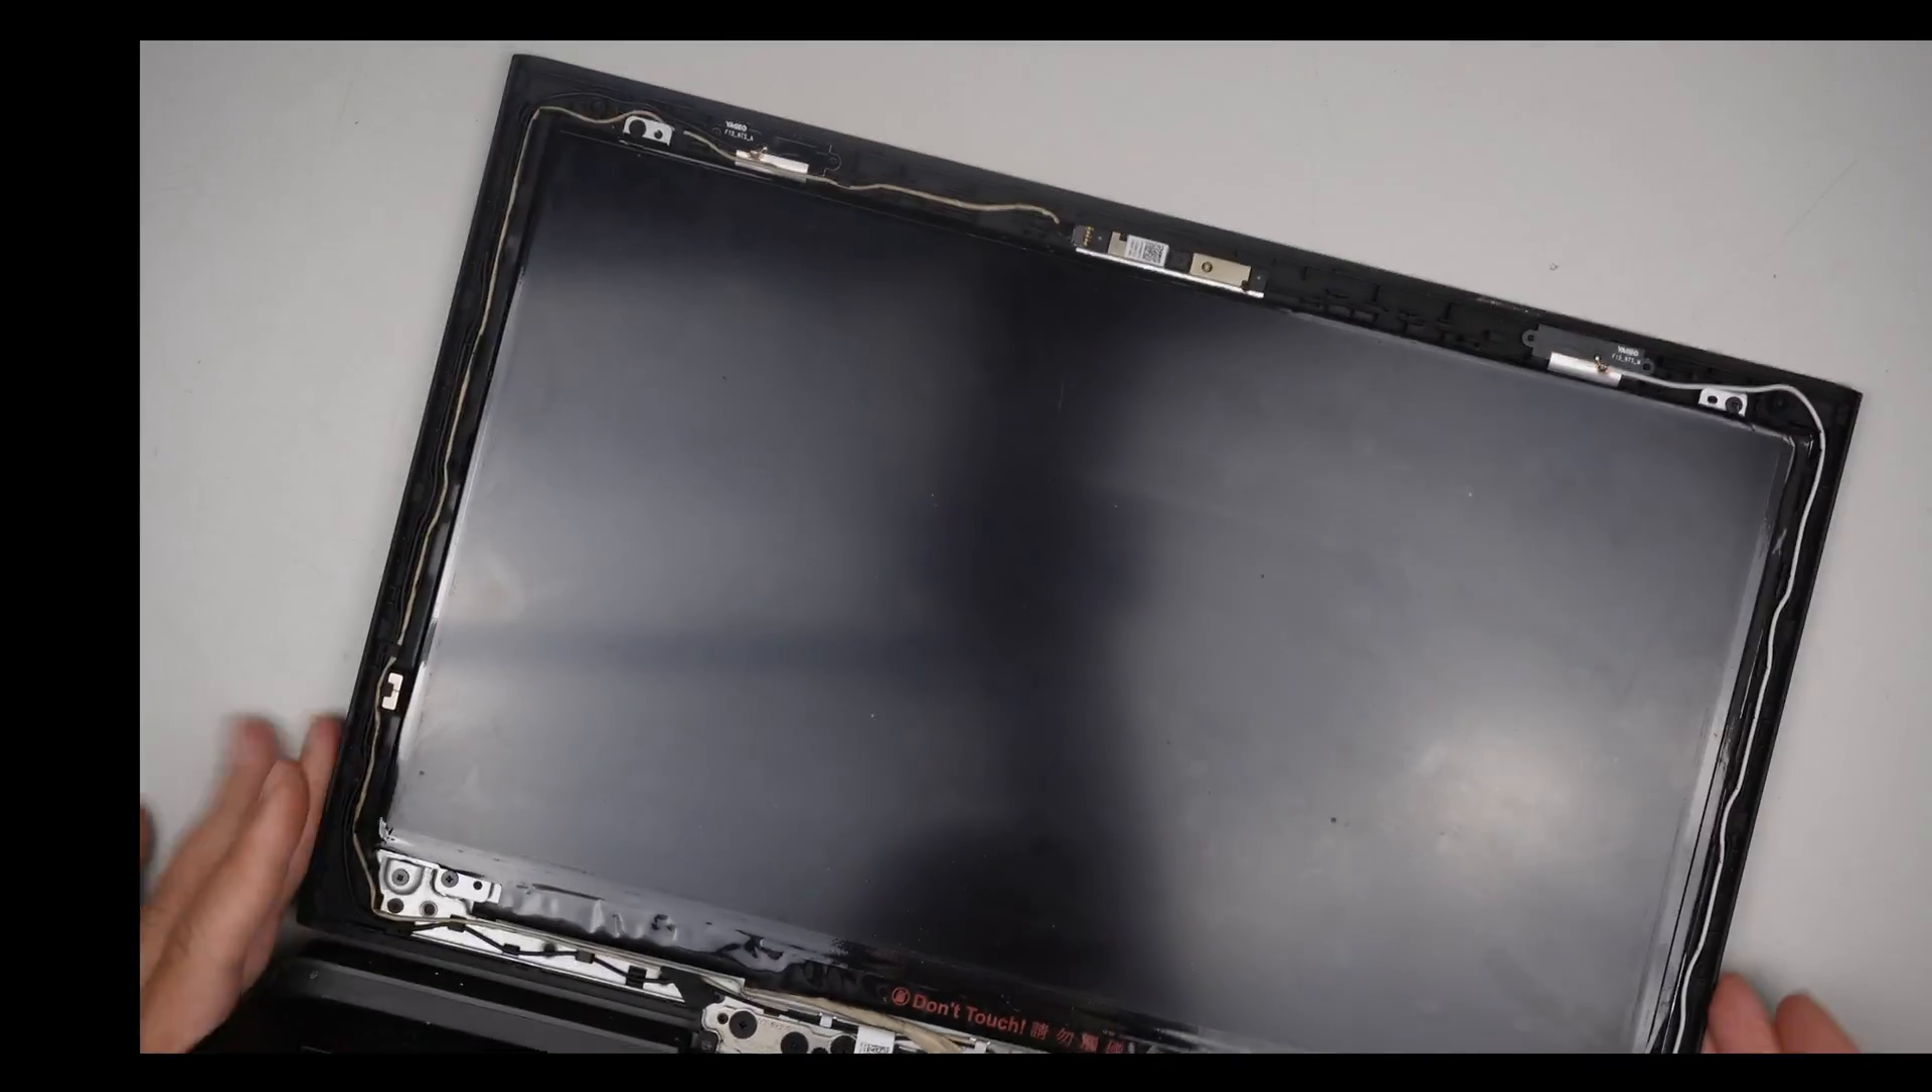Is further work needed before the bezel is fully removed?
No.